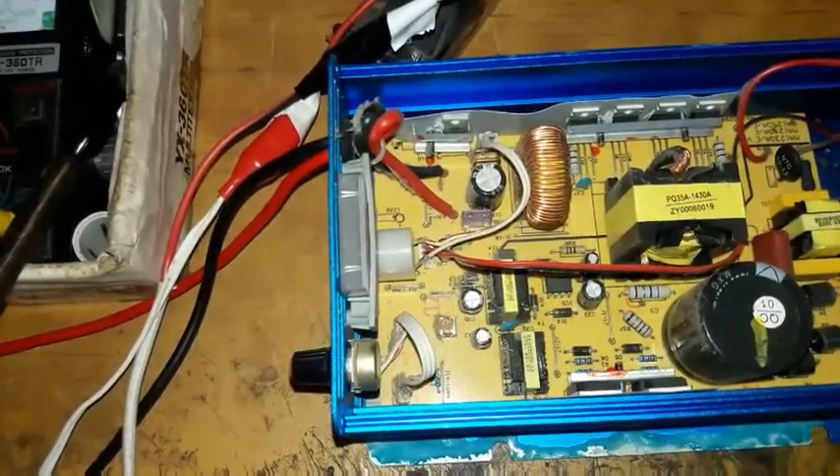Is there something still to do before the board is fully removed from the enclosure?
Yes.